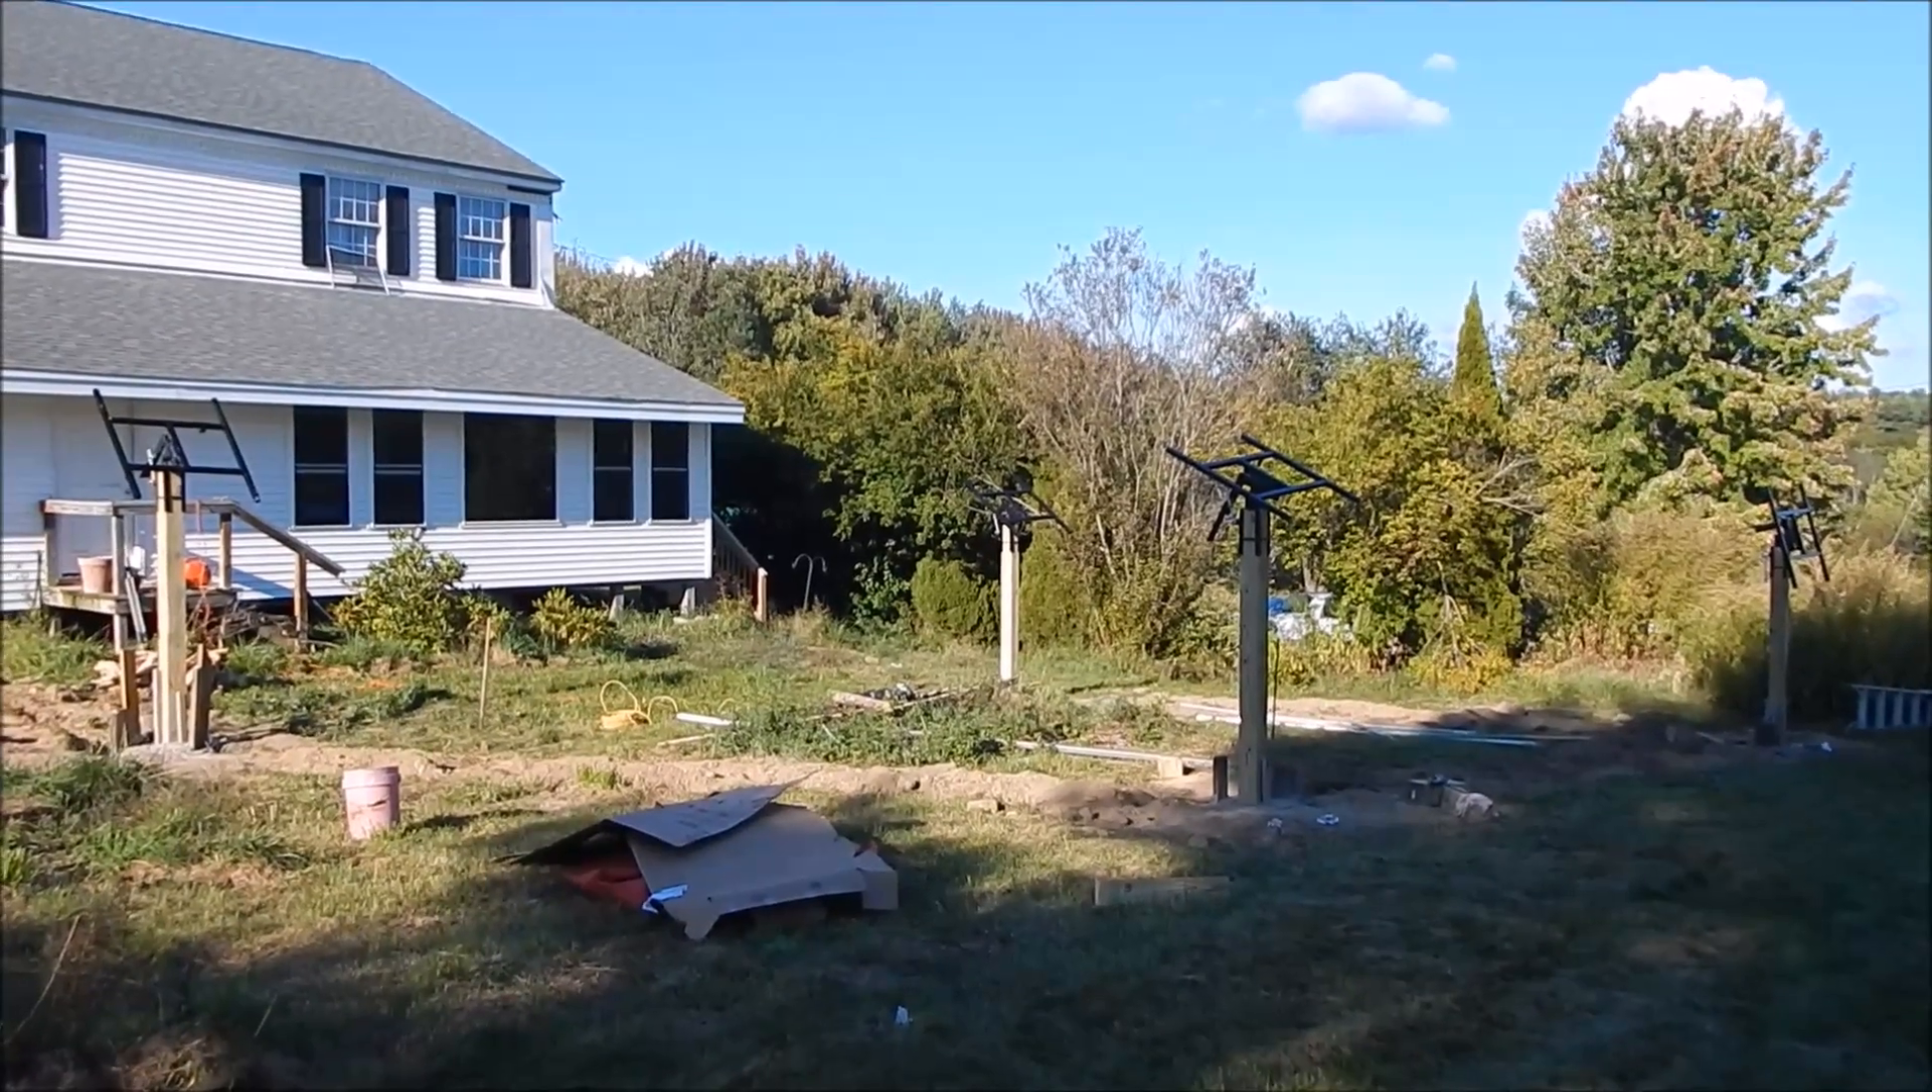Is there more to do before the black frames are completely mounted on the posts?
No.